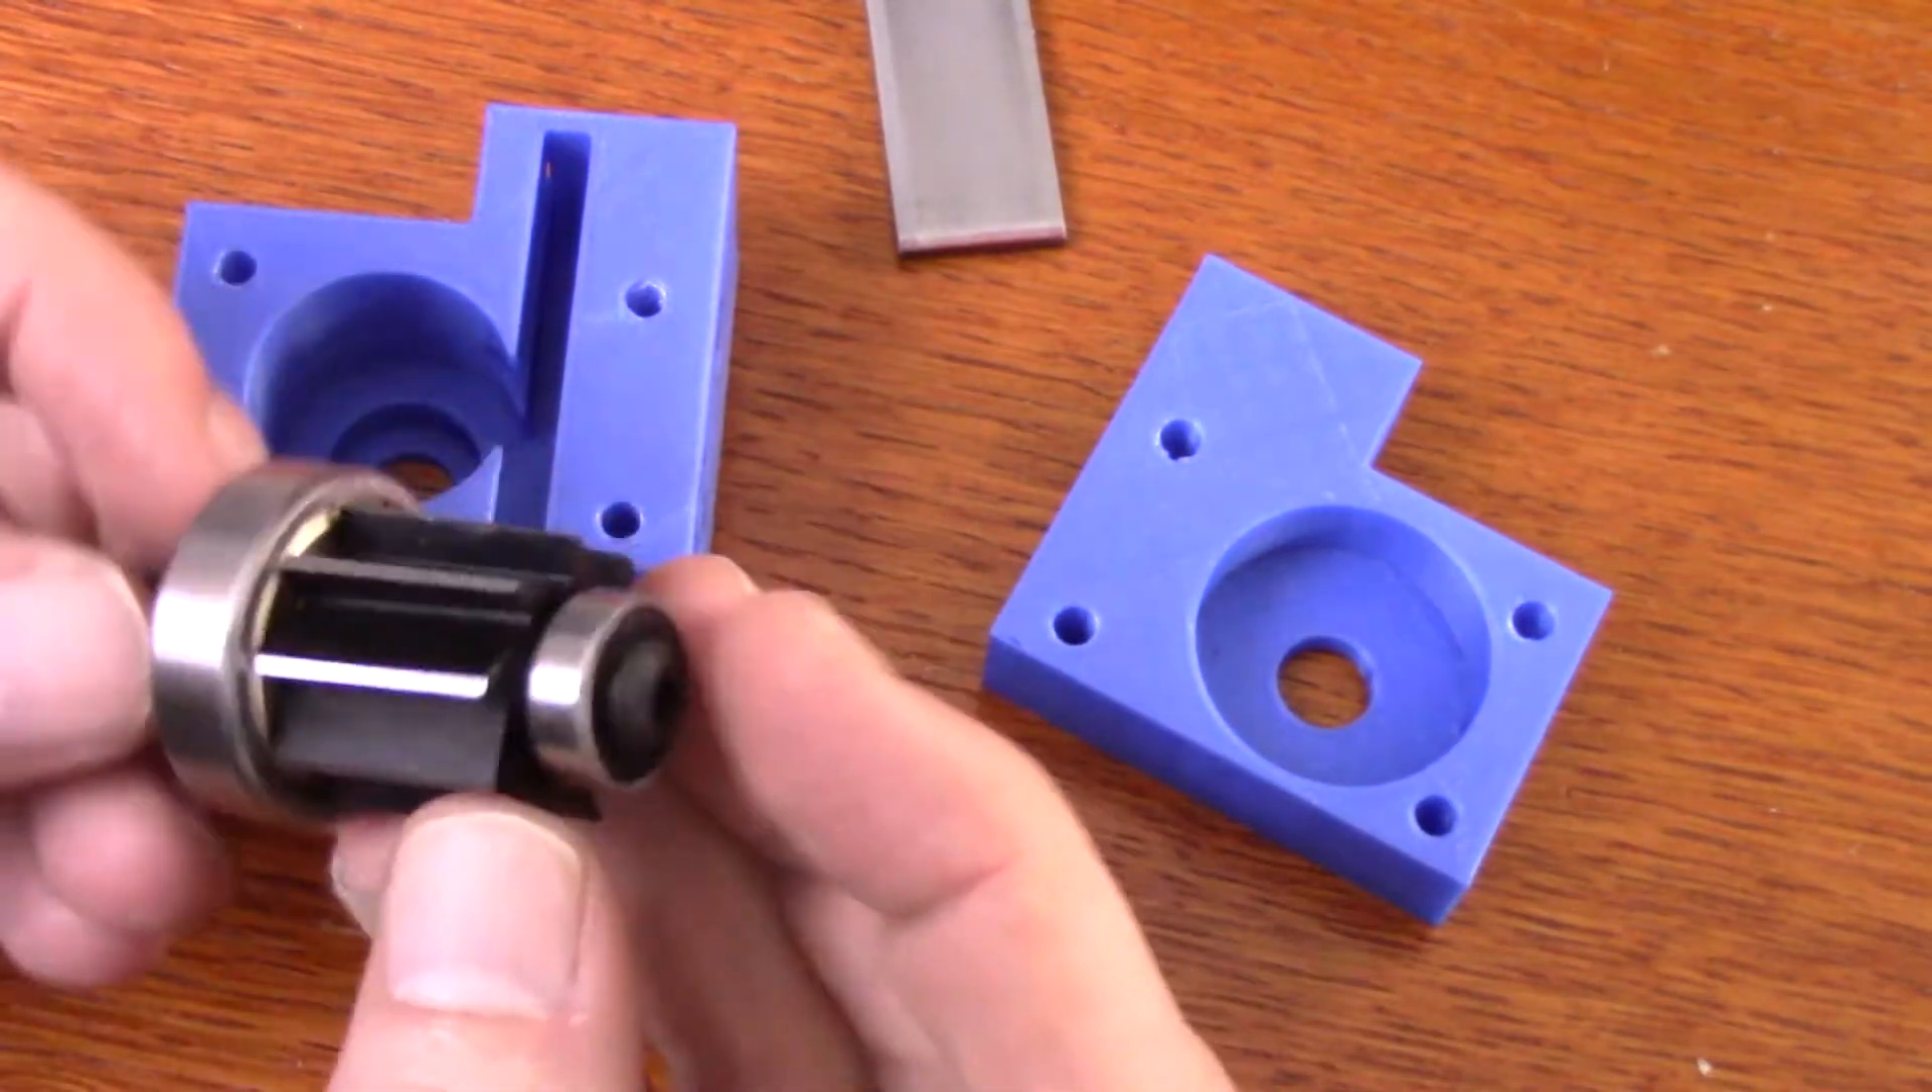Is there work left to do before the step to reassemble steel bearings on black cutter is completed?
No.